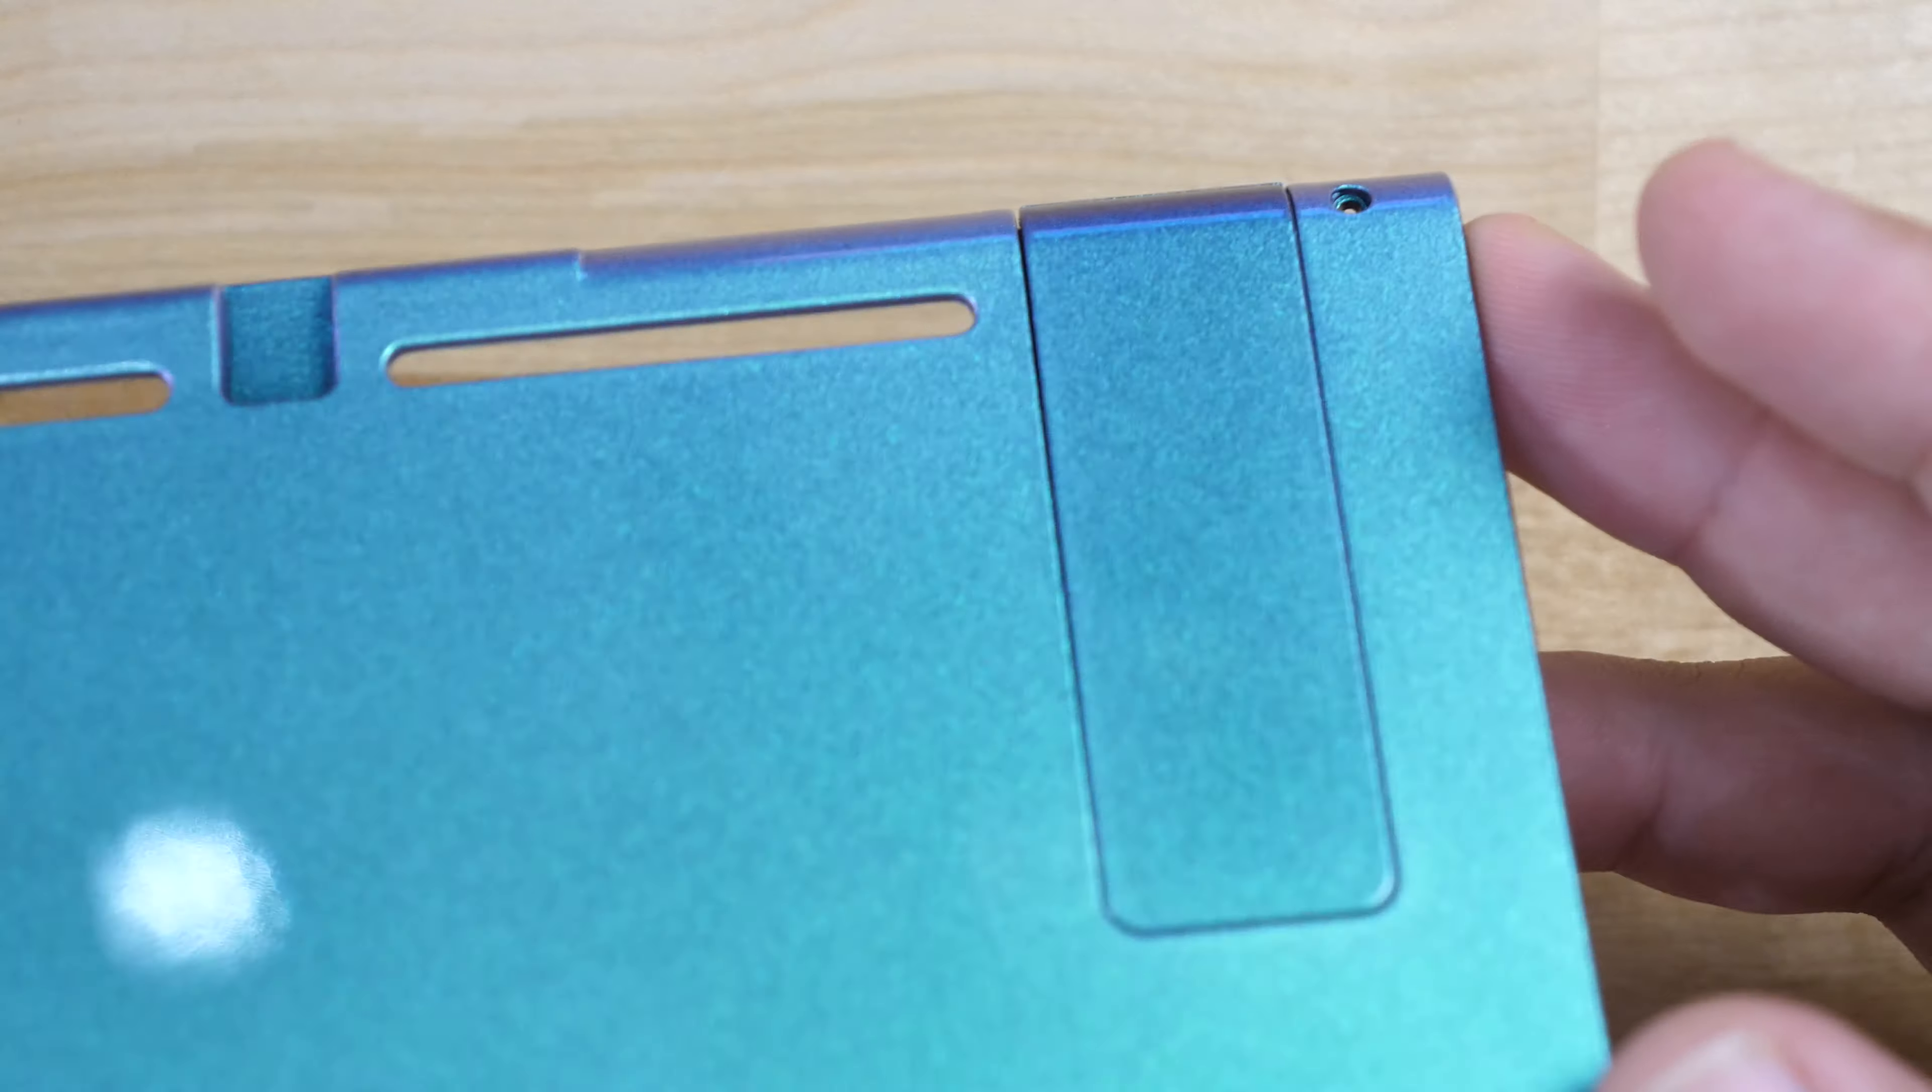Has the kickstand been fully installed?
Yes.